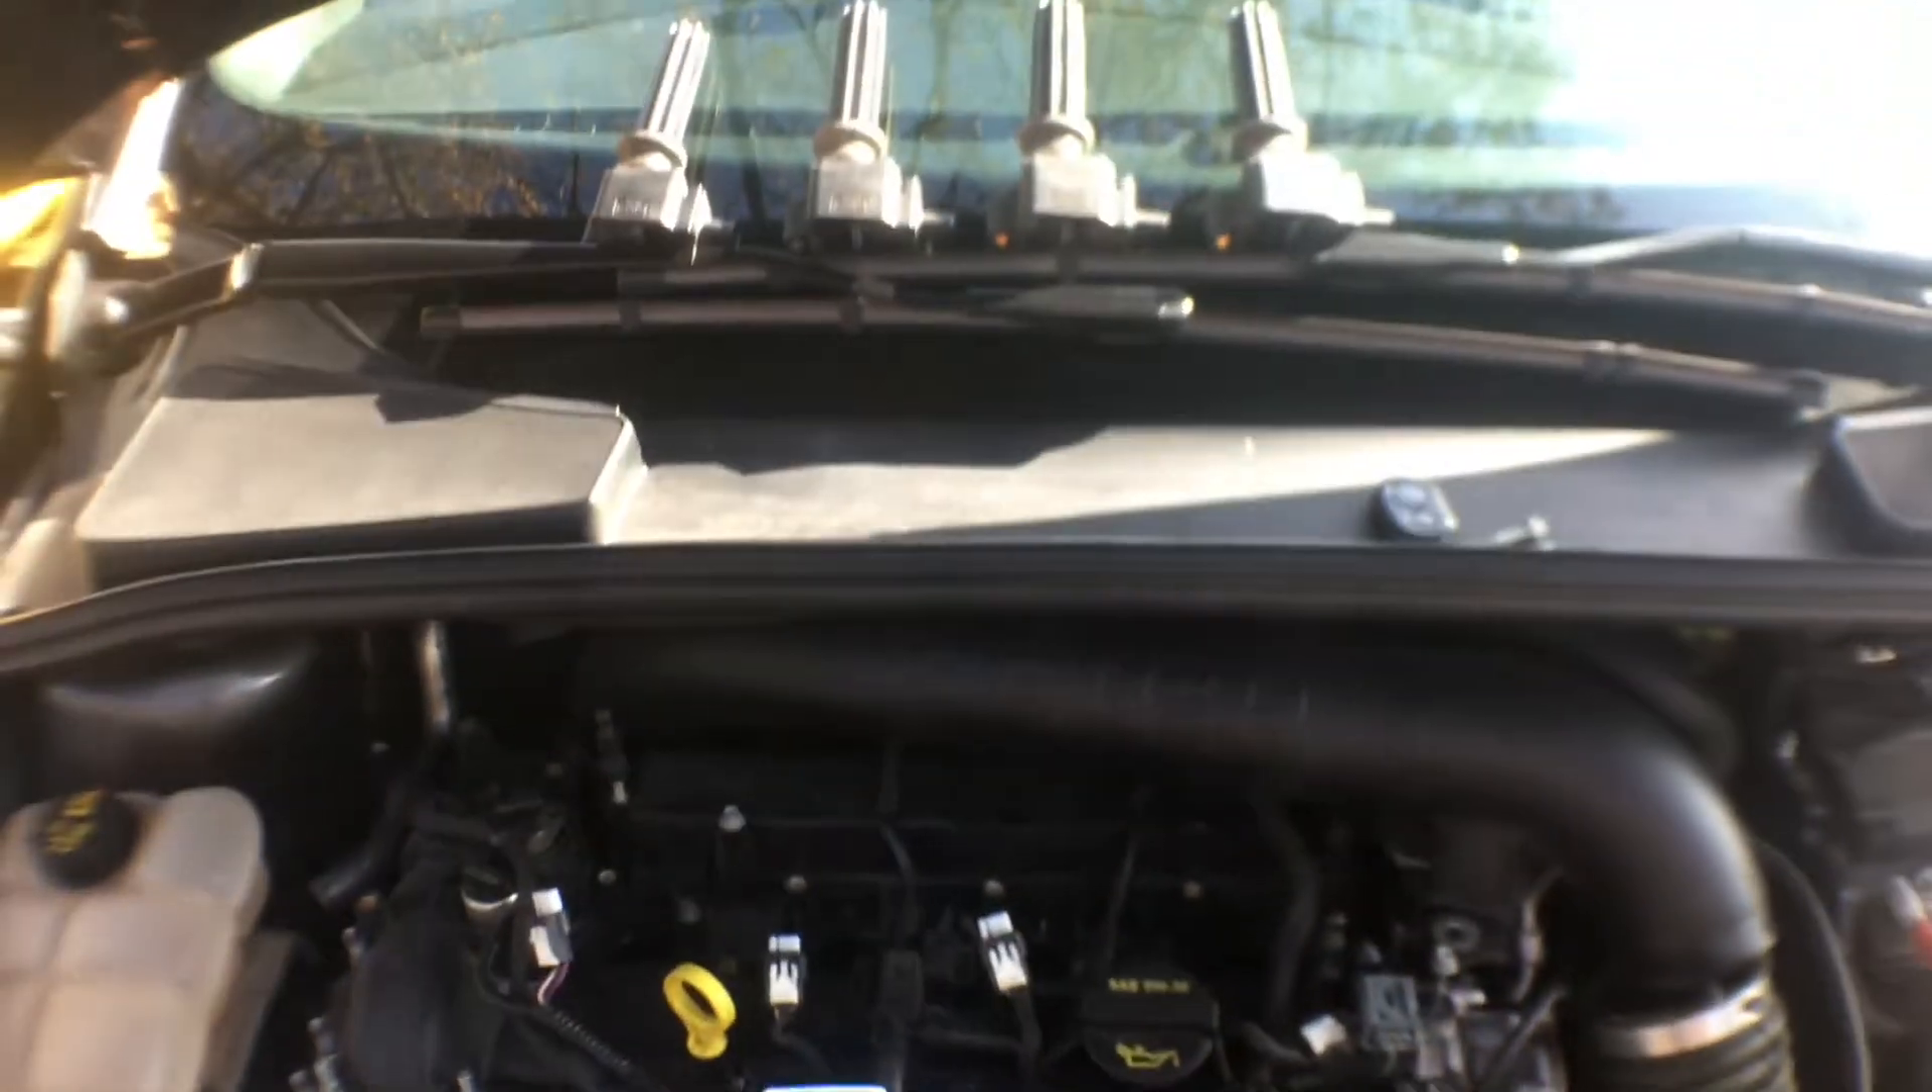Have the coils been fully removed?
Yes.